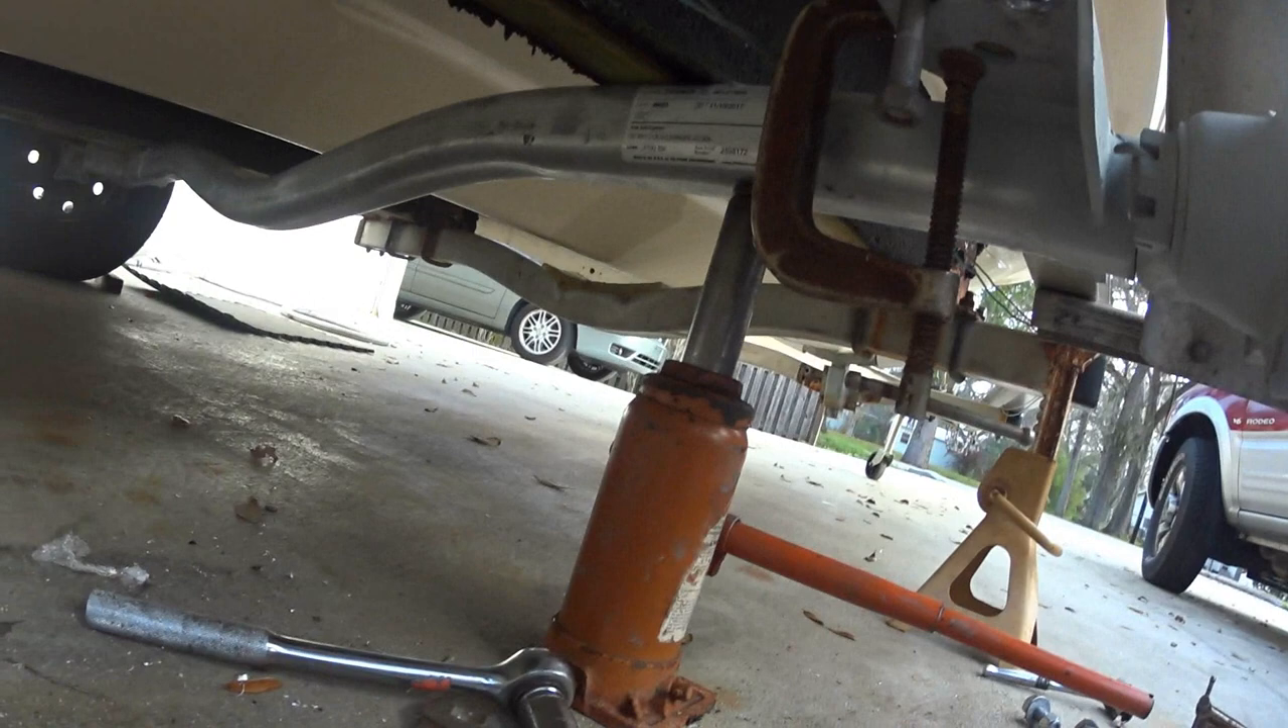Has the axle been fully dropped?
No.